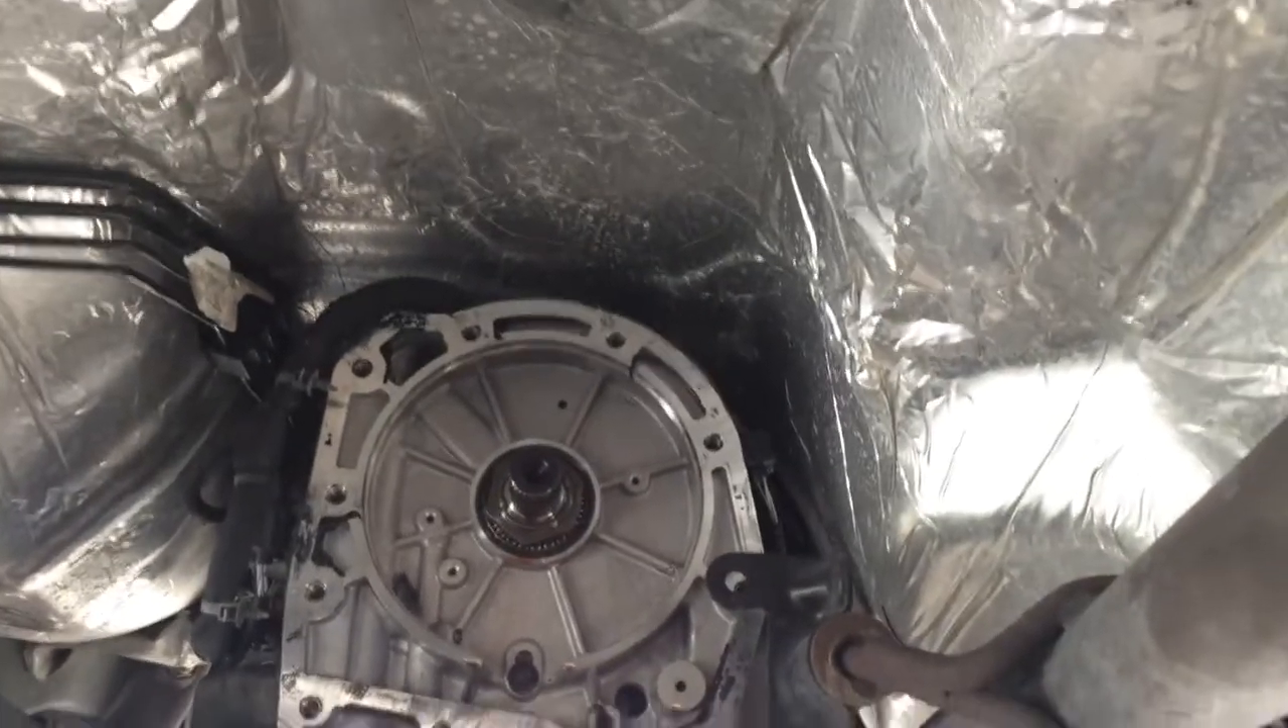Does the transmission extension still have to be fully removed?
No.